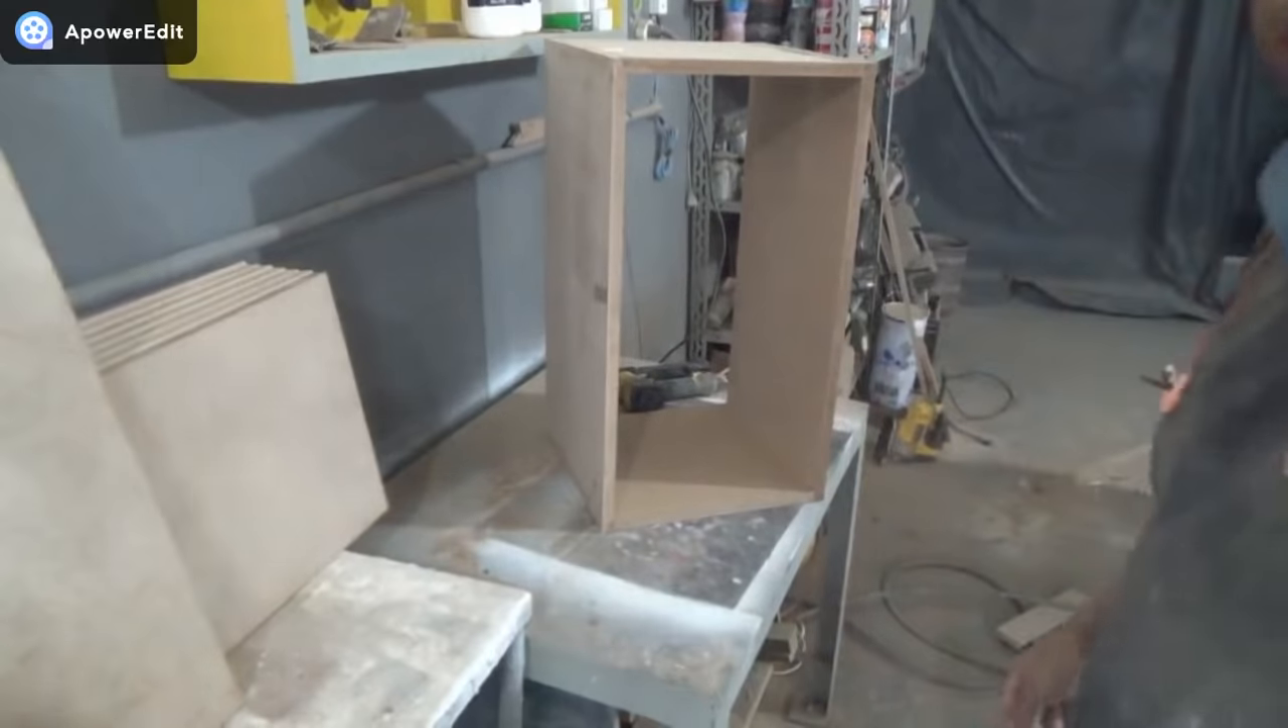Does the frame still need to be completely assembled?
No.